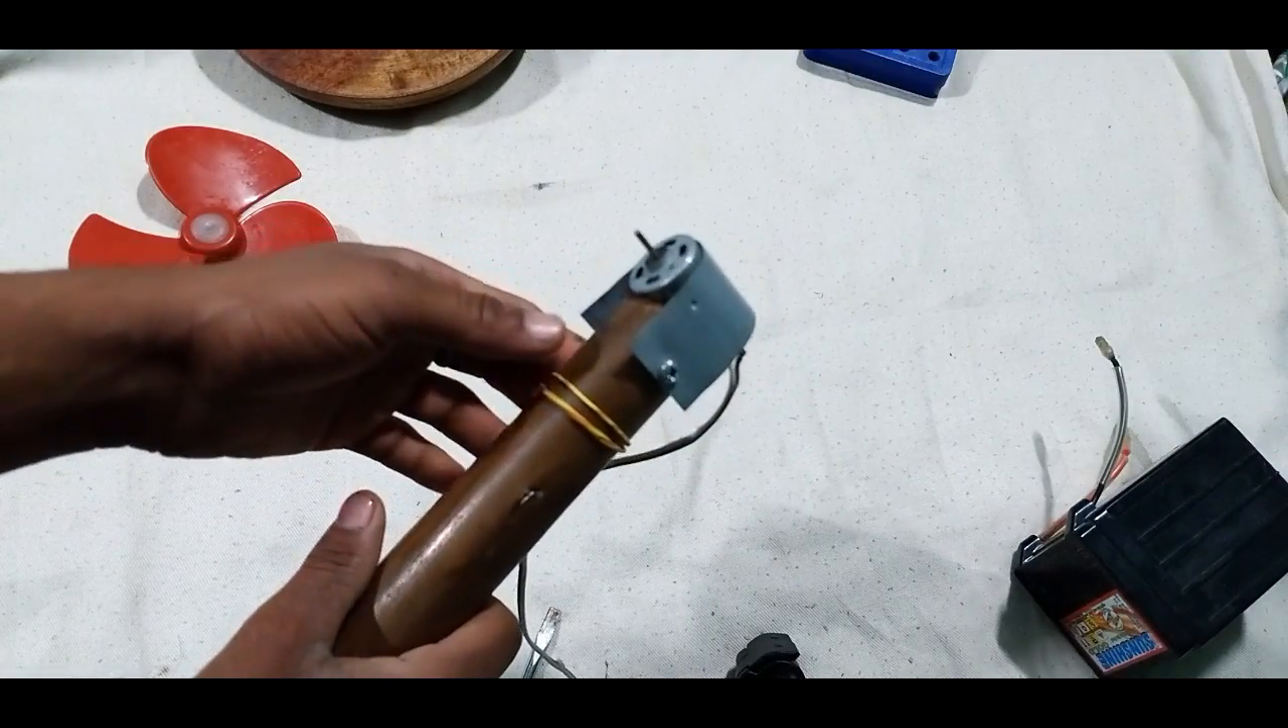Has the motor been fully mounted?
Yes.